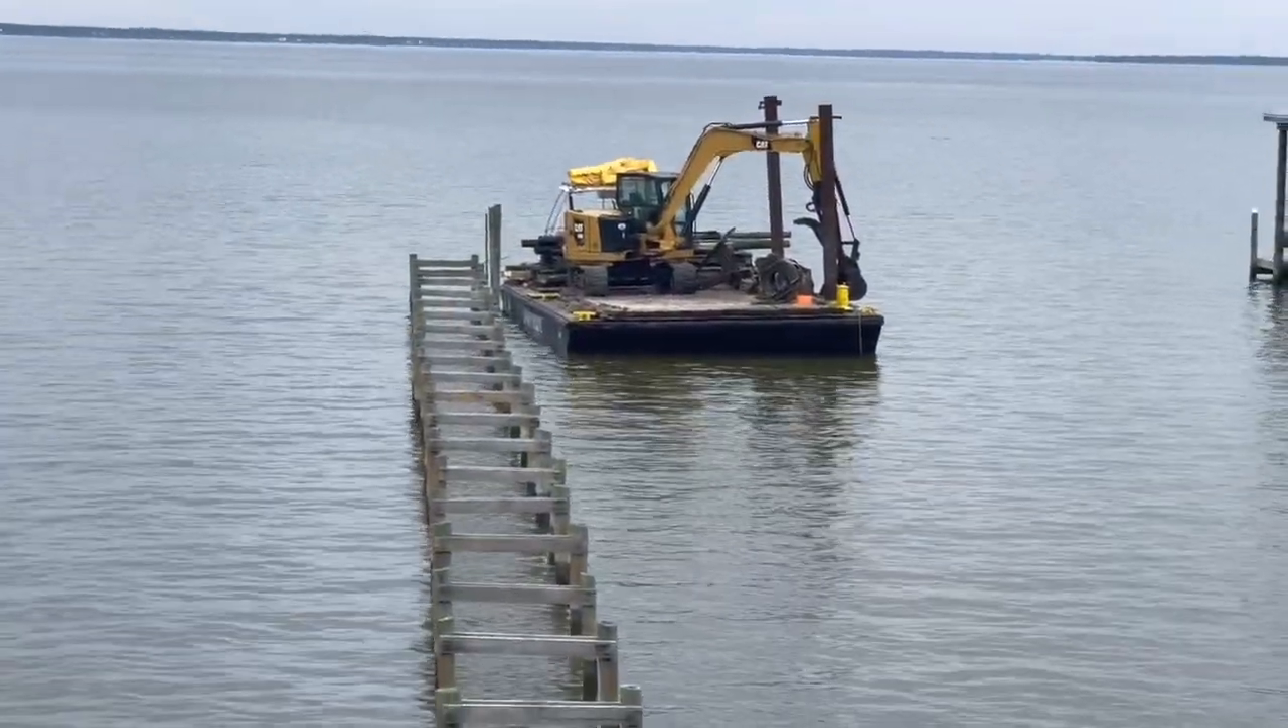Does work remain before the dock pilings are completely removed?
Yes.